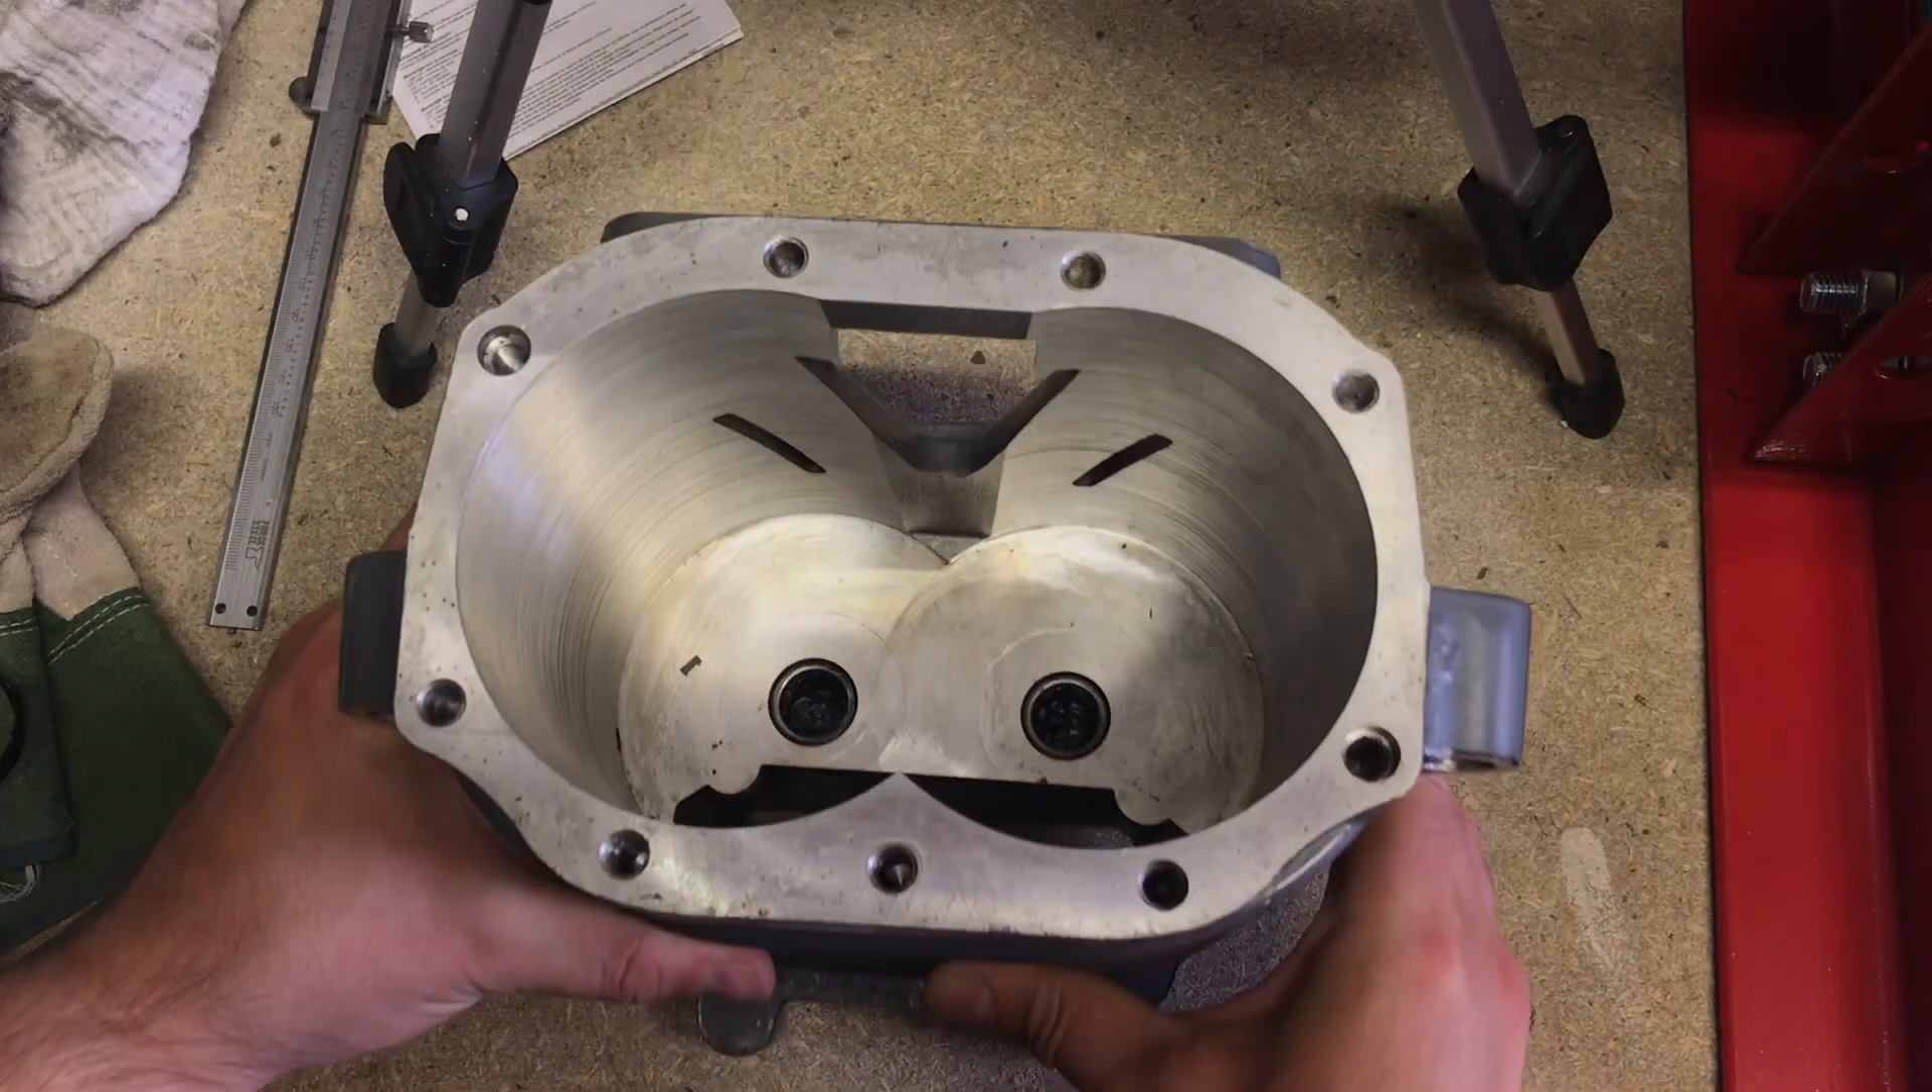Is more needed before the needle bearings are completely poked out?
Yes.